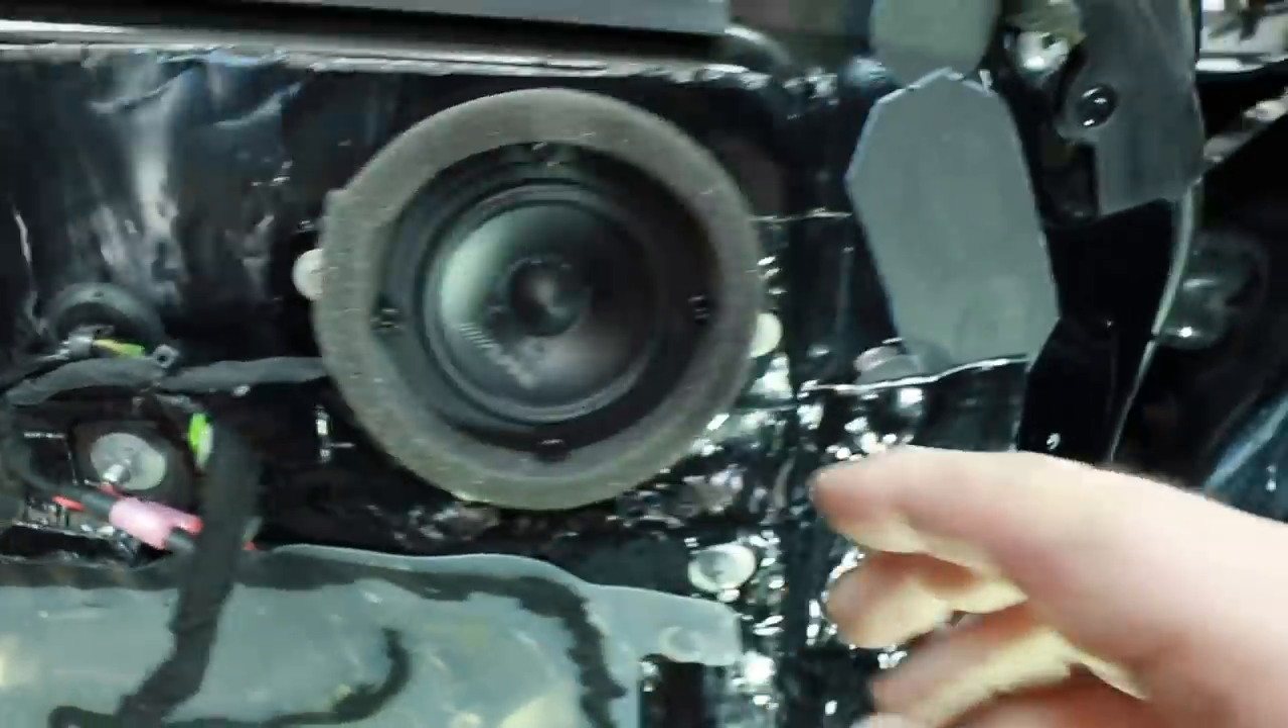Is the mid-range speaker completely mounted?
Yes.